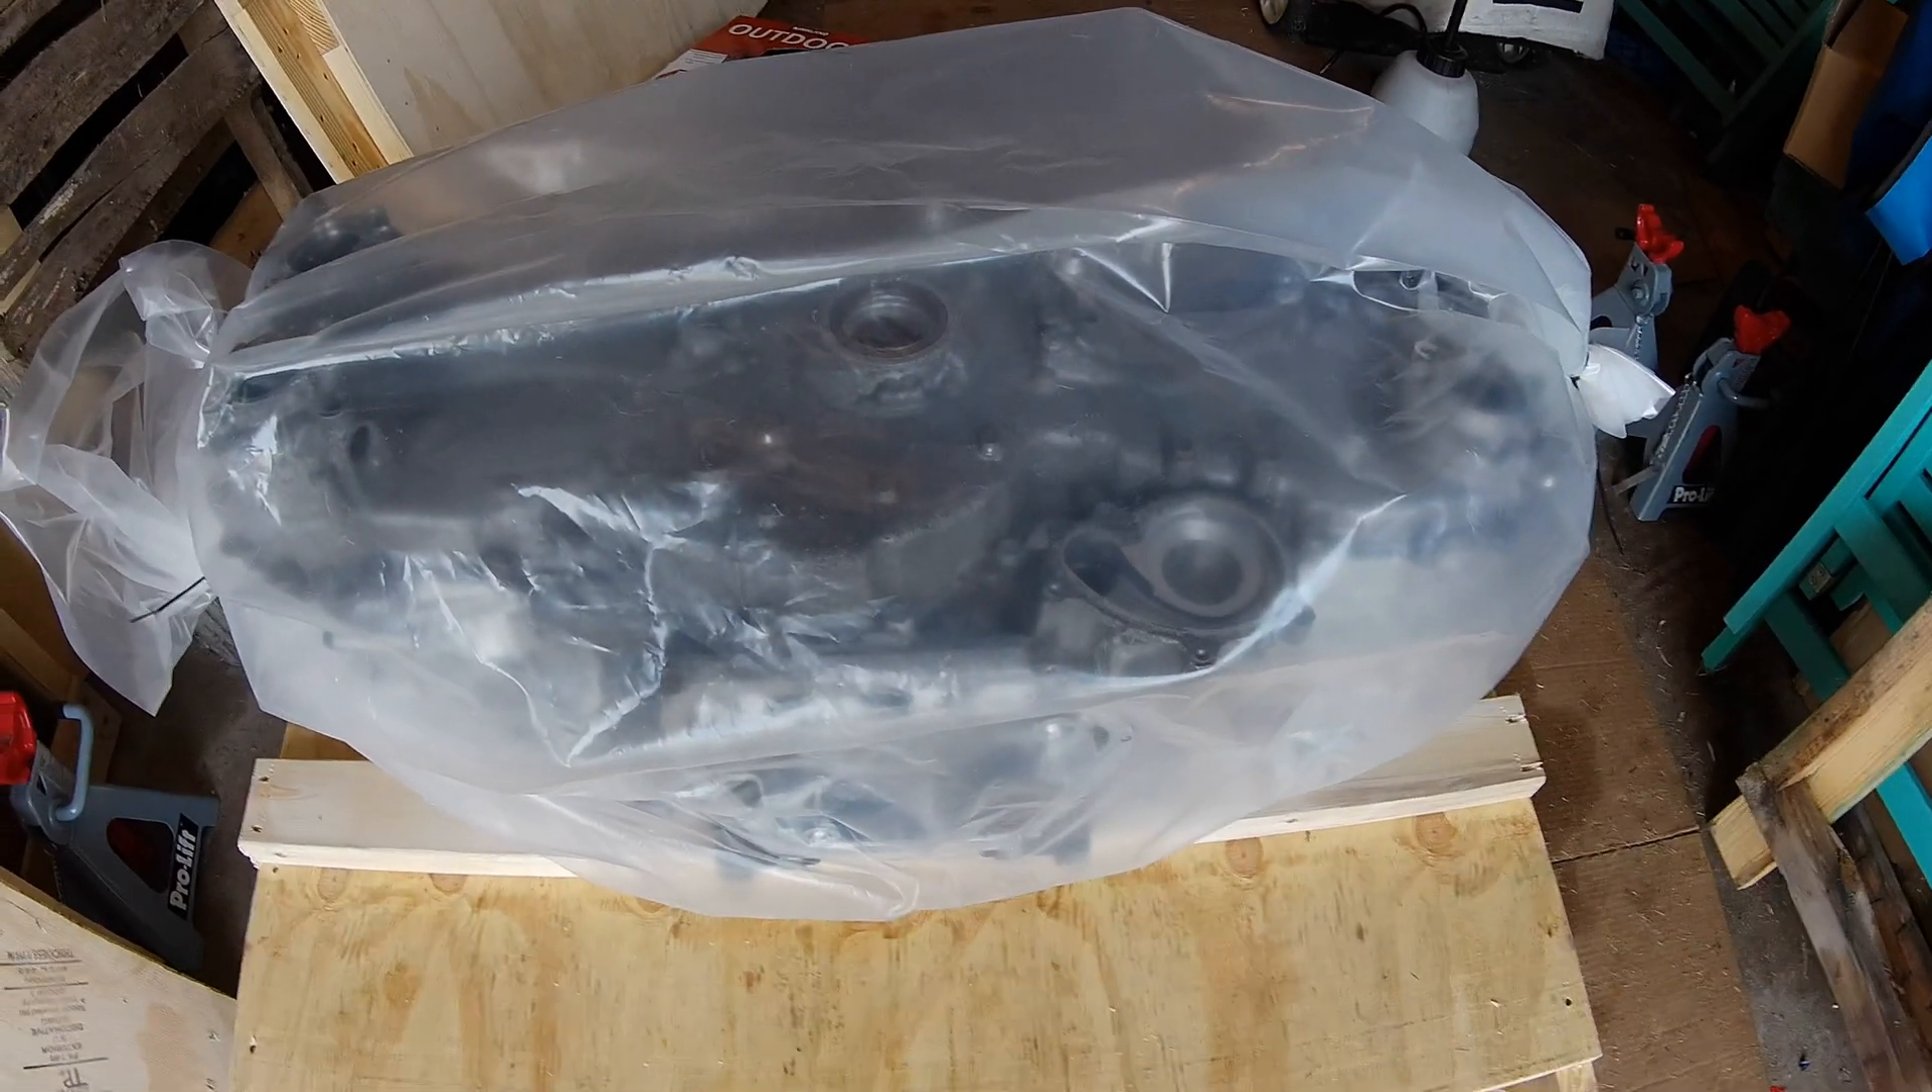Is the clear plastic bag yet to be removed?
Yes.